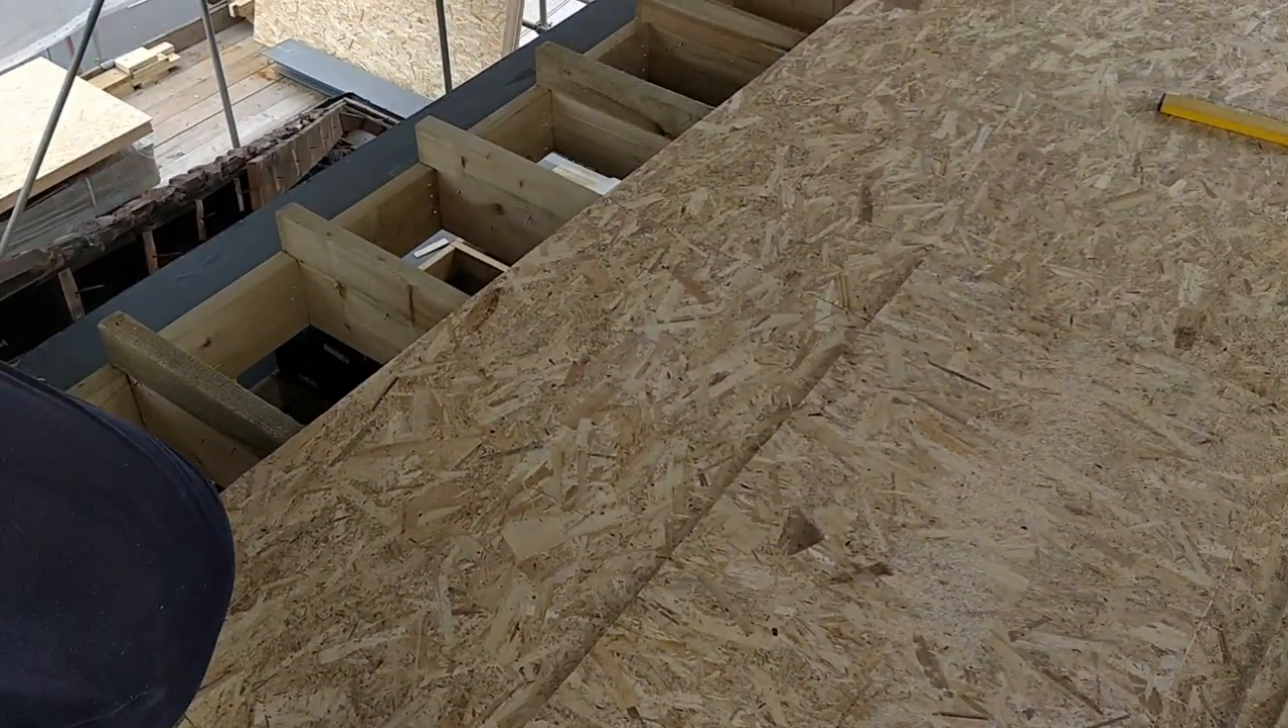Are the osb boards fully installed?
No.